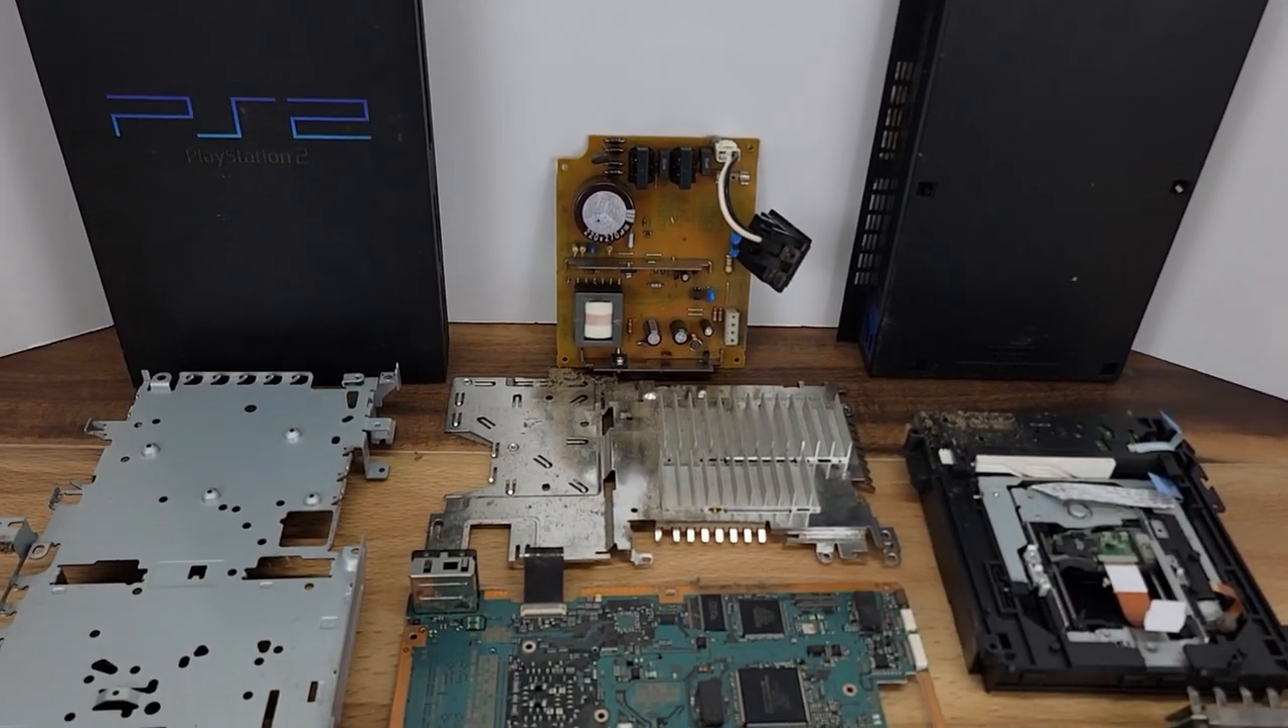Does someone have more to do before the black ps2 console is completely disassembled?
No.